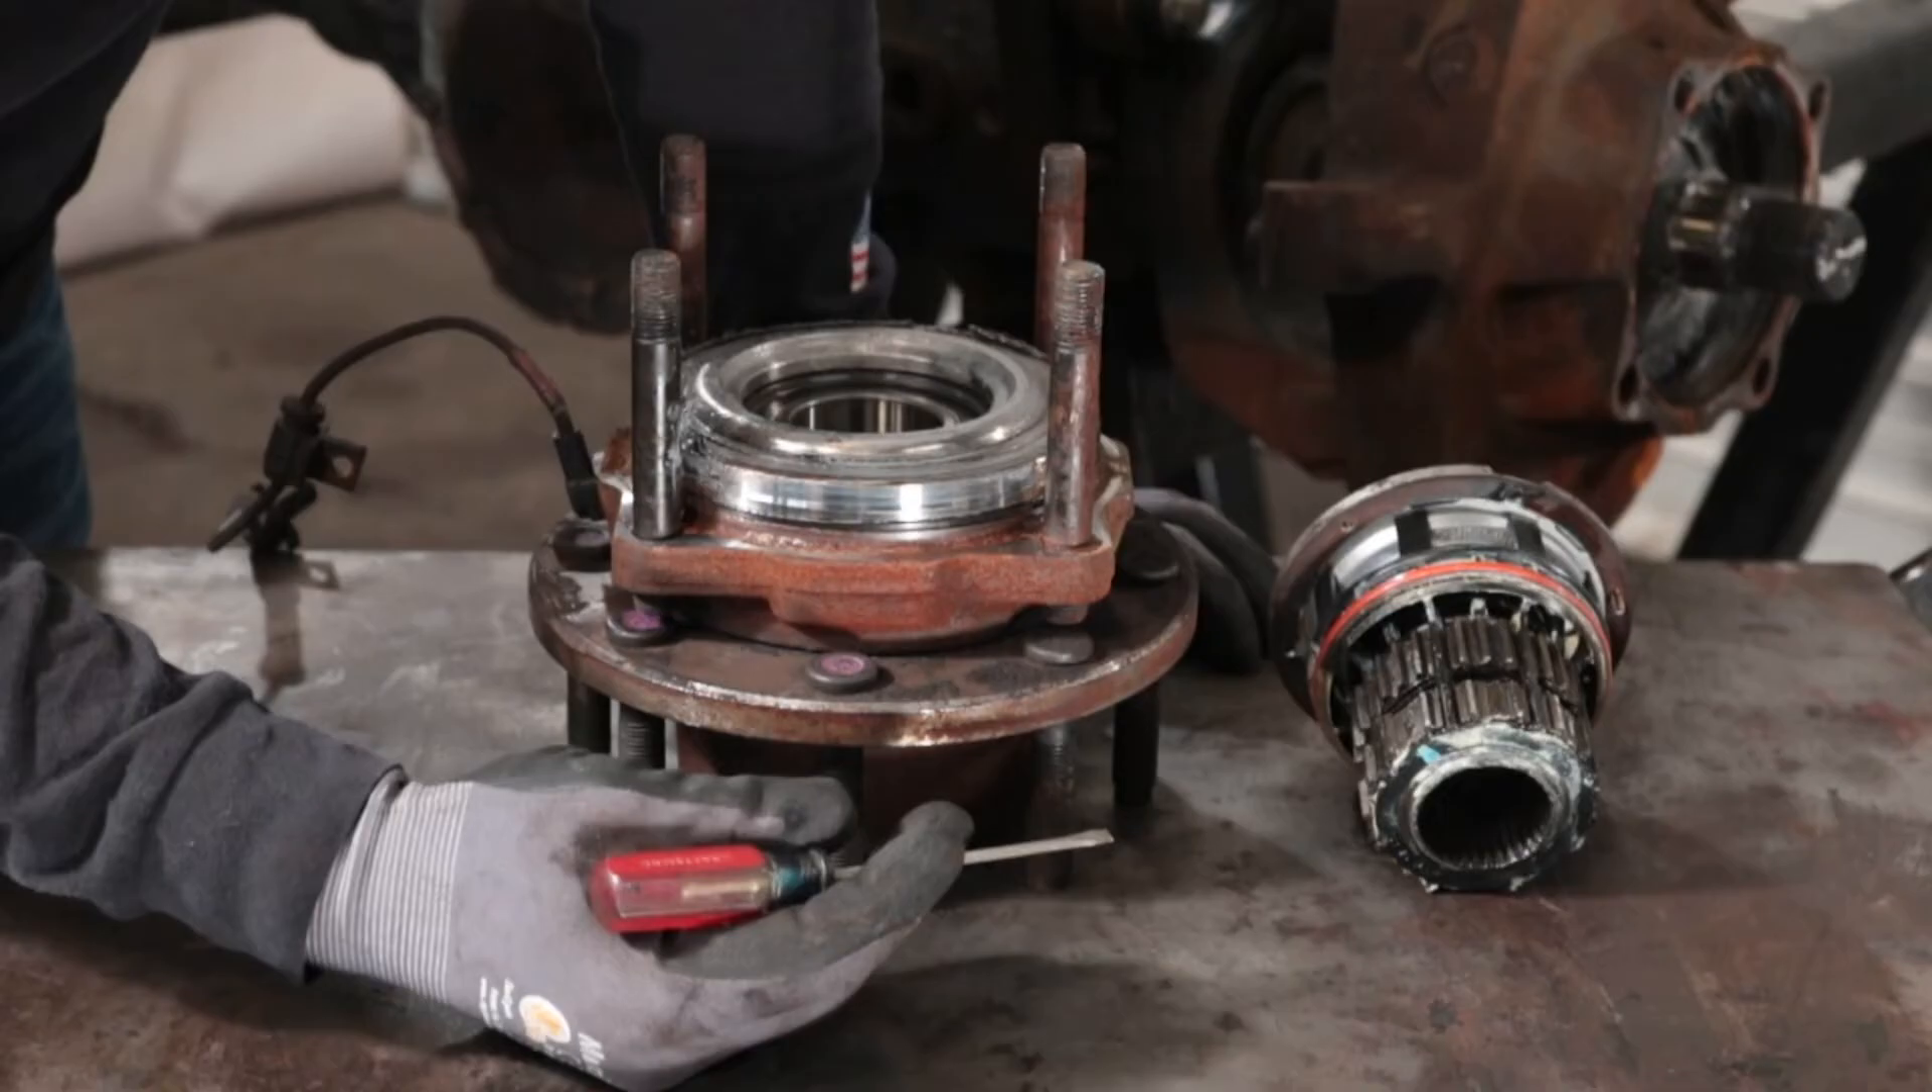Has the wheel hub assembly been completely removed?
Yes.